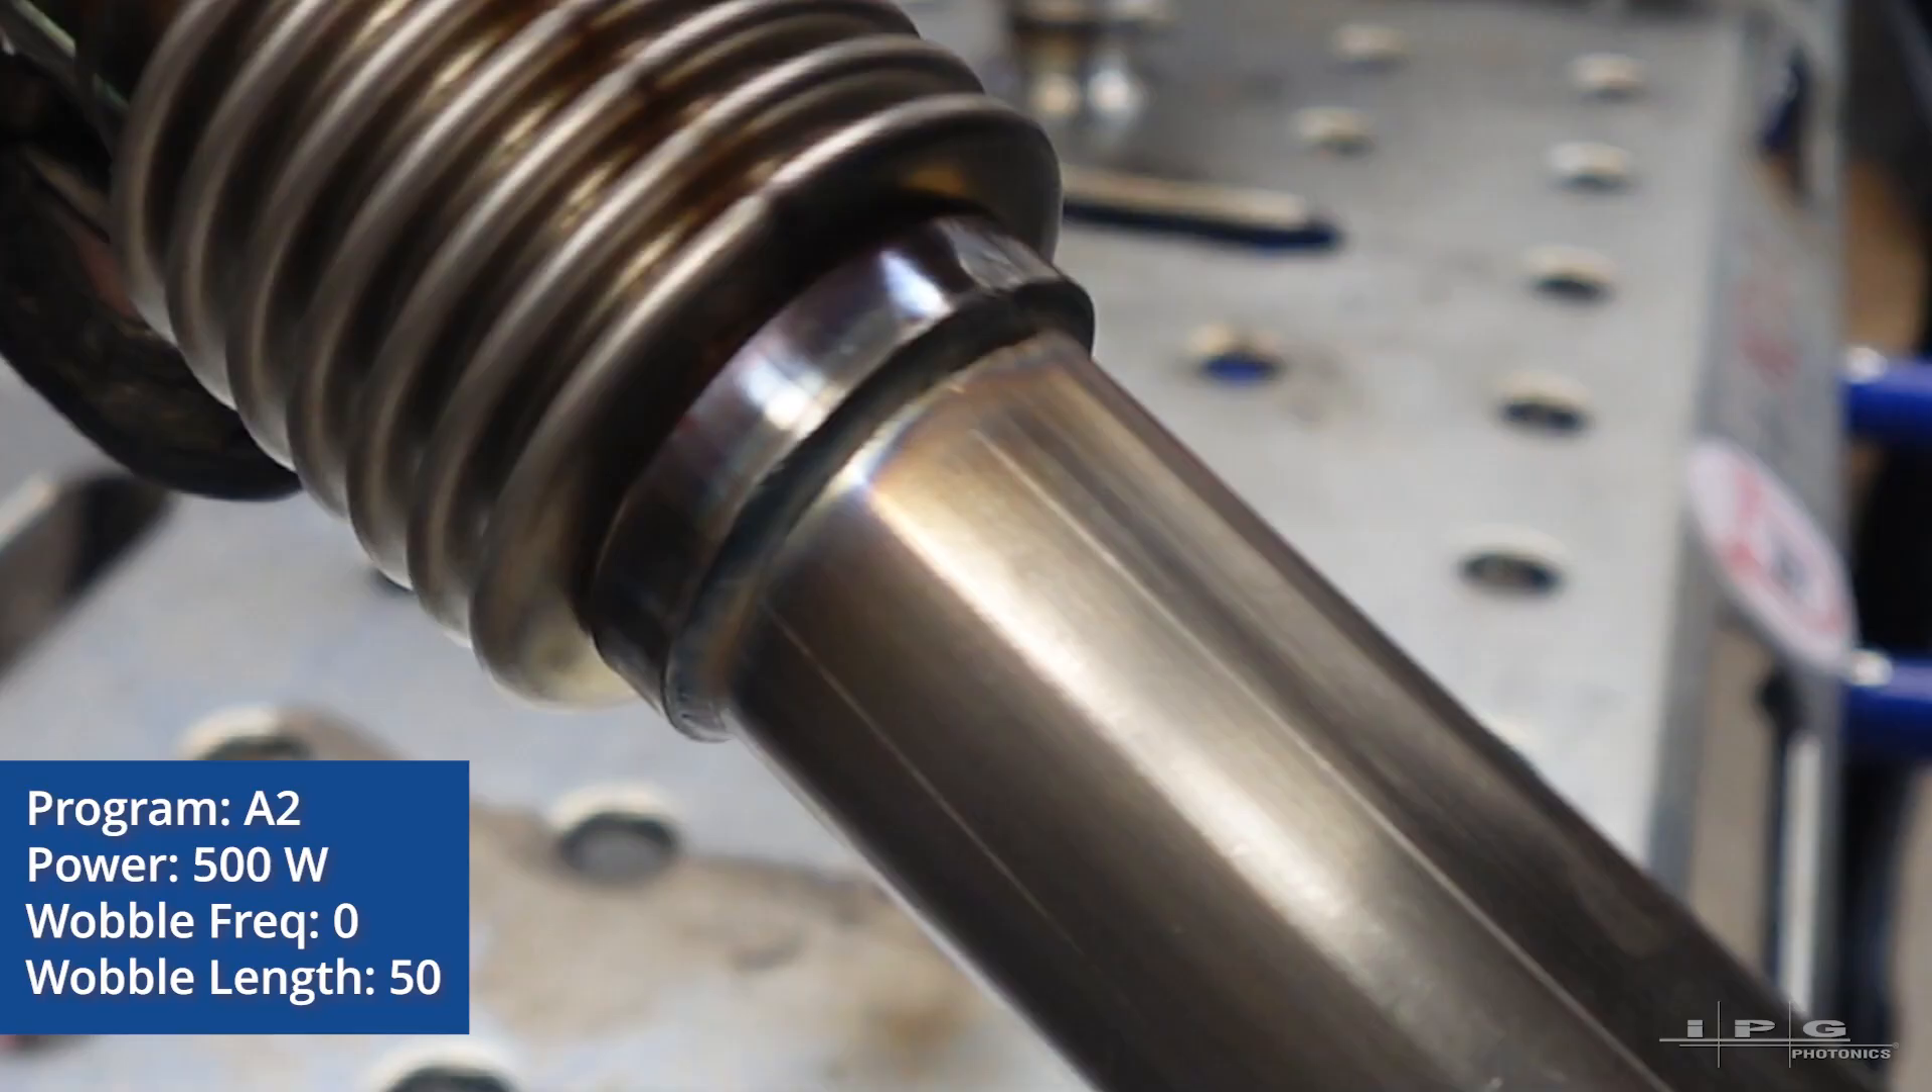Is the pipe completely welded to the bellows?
Yes.